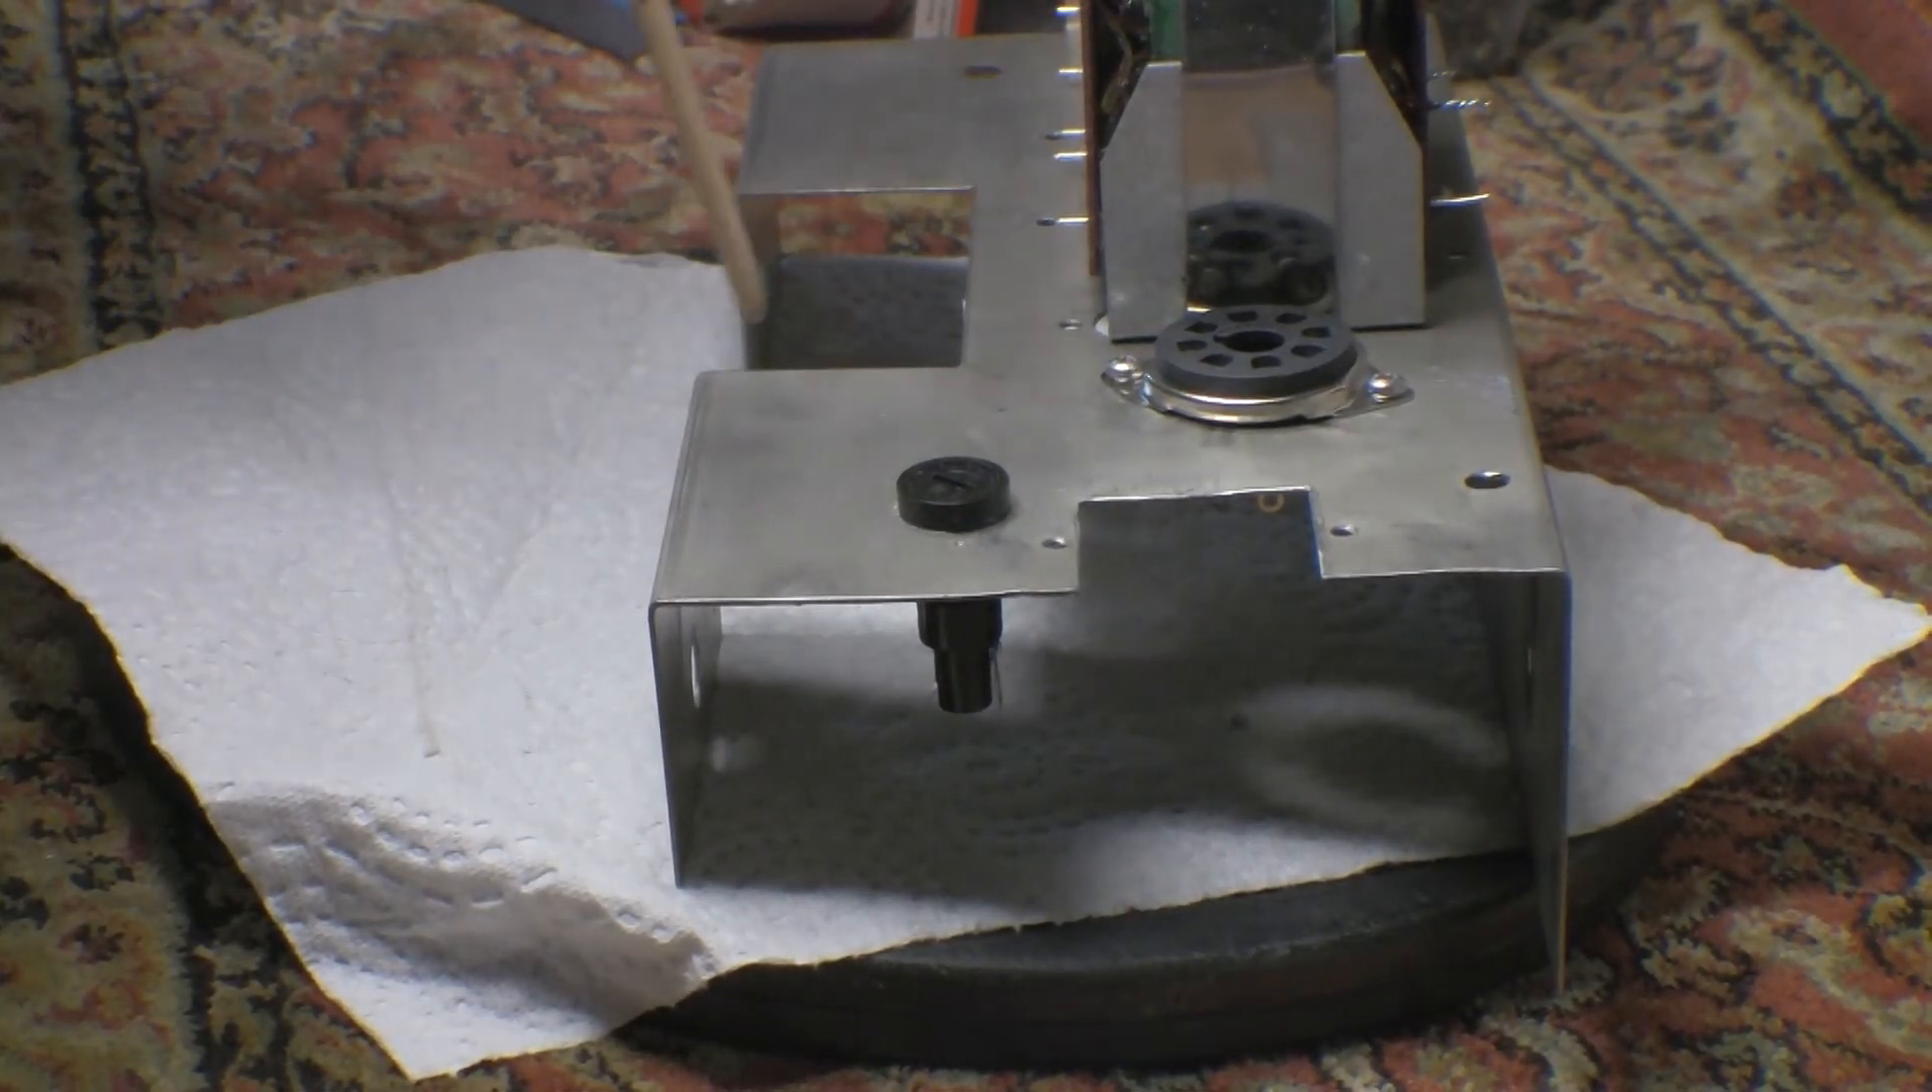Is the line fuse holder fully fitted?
Yes.